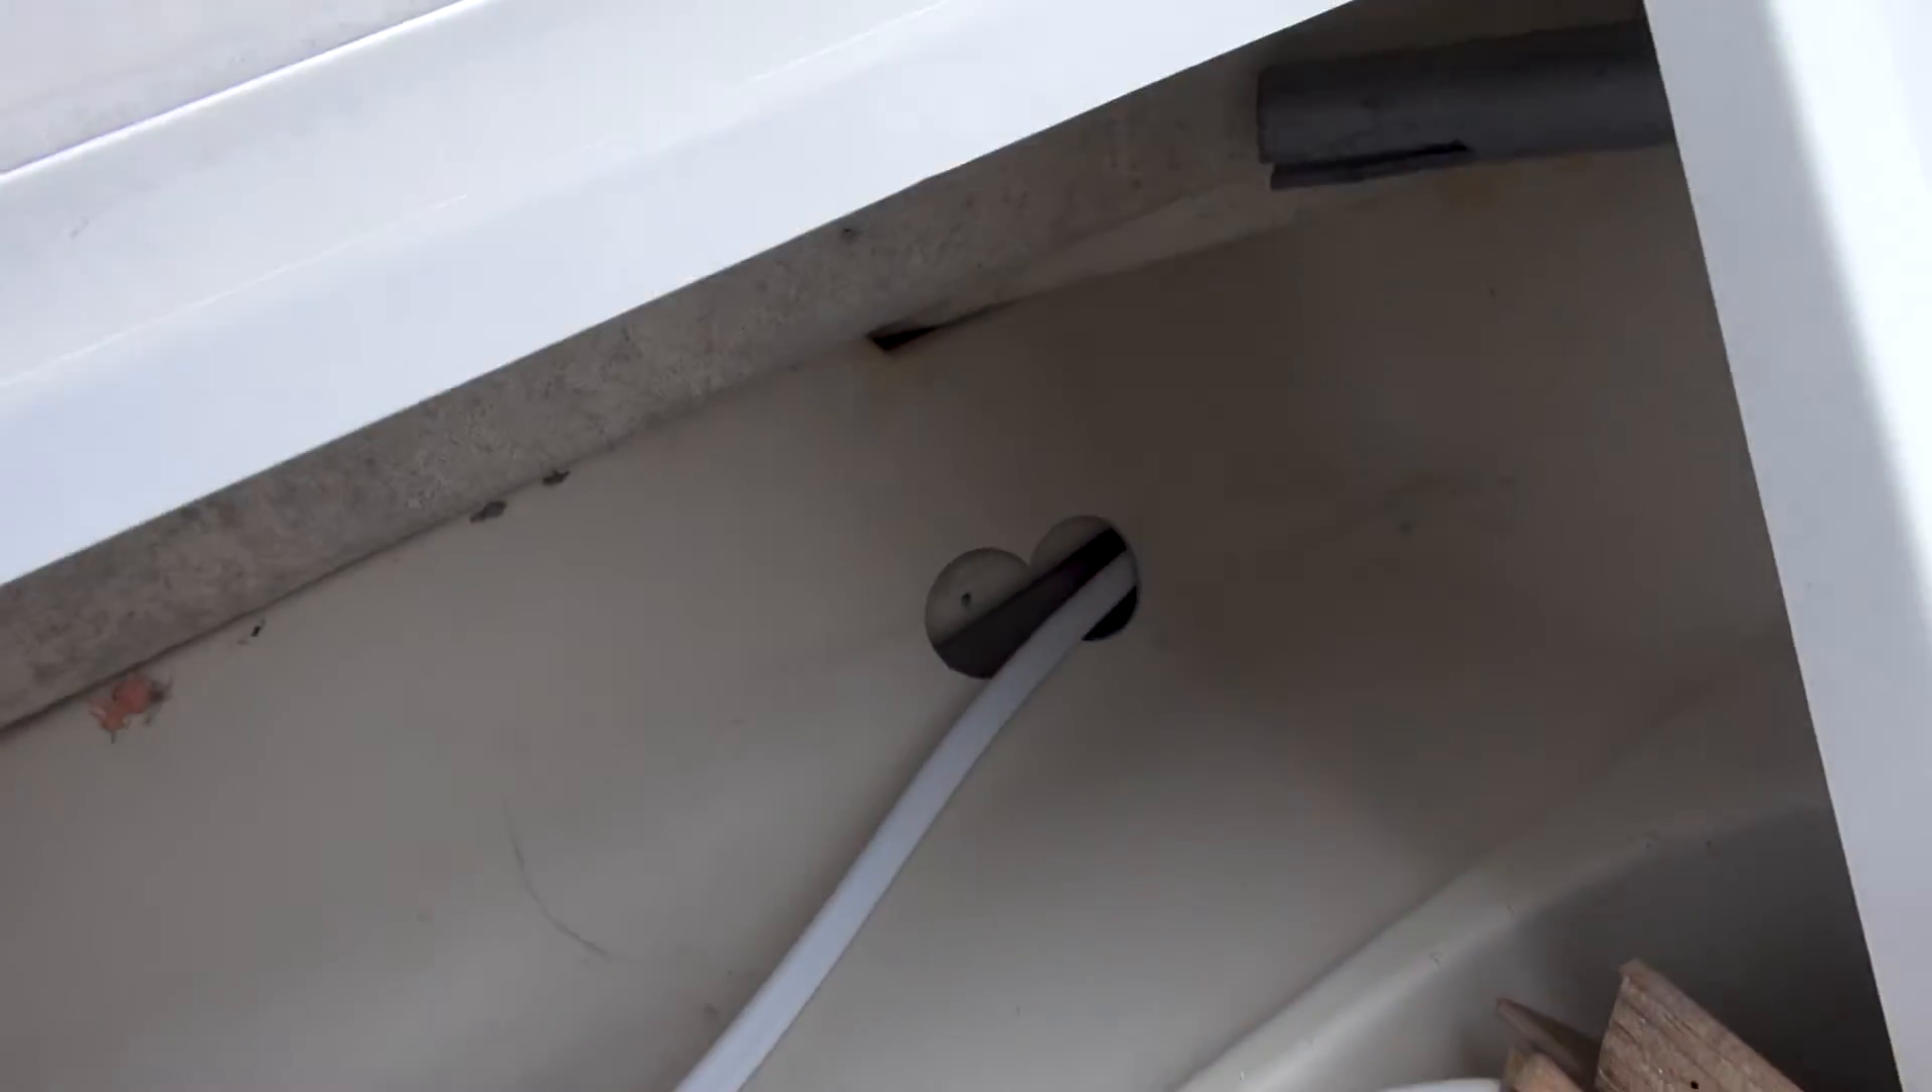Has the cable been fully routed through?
Yes.